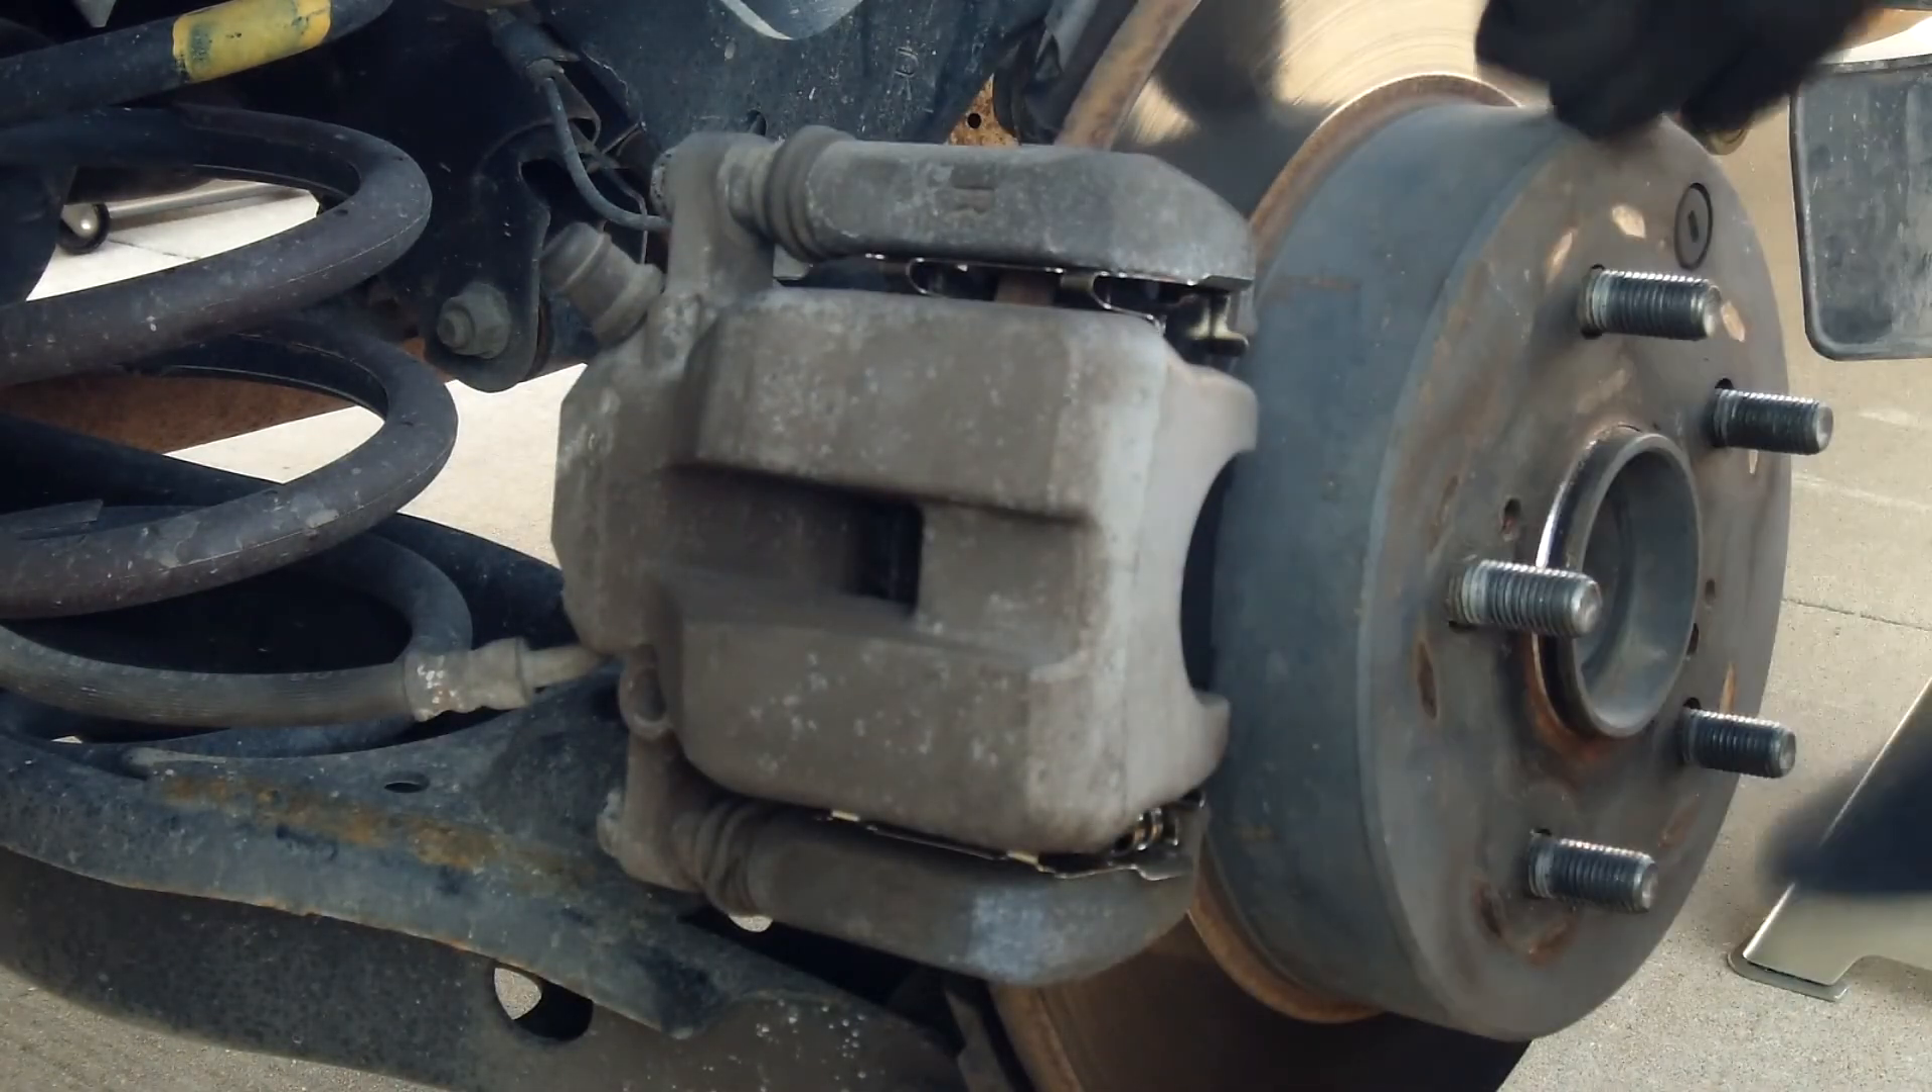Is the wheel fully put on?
No.